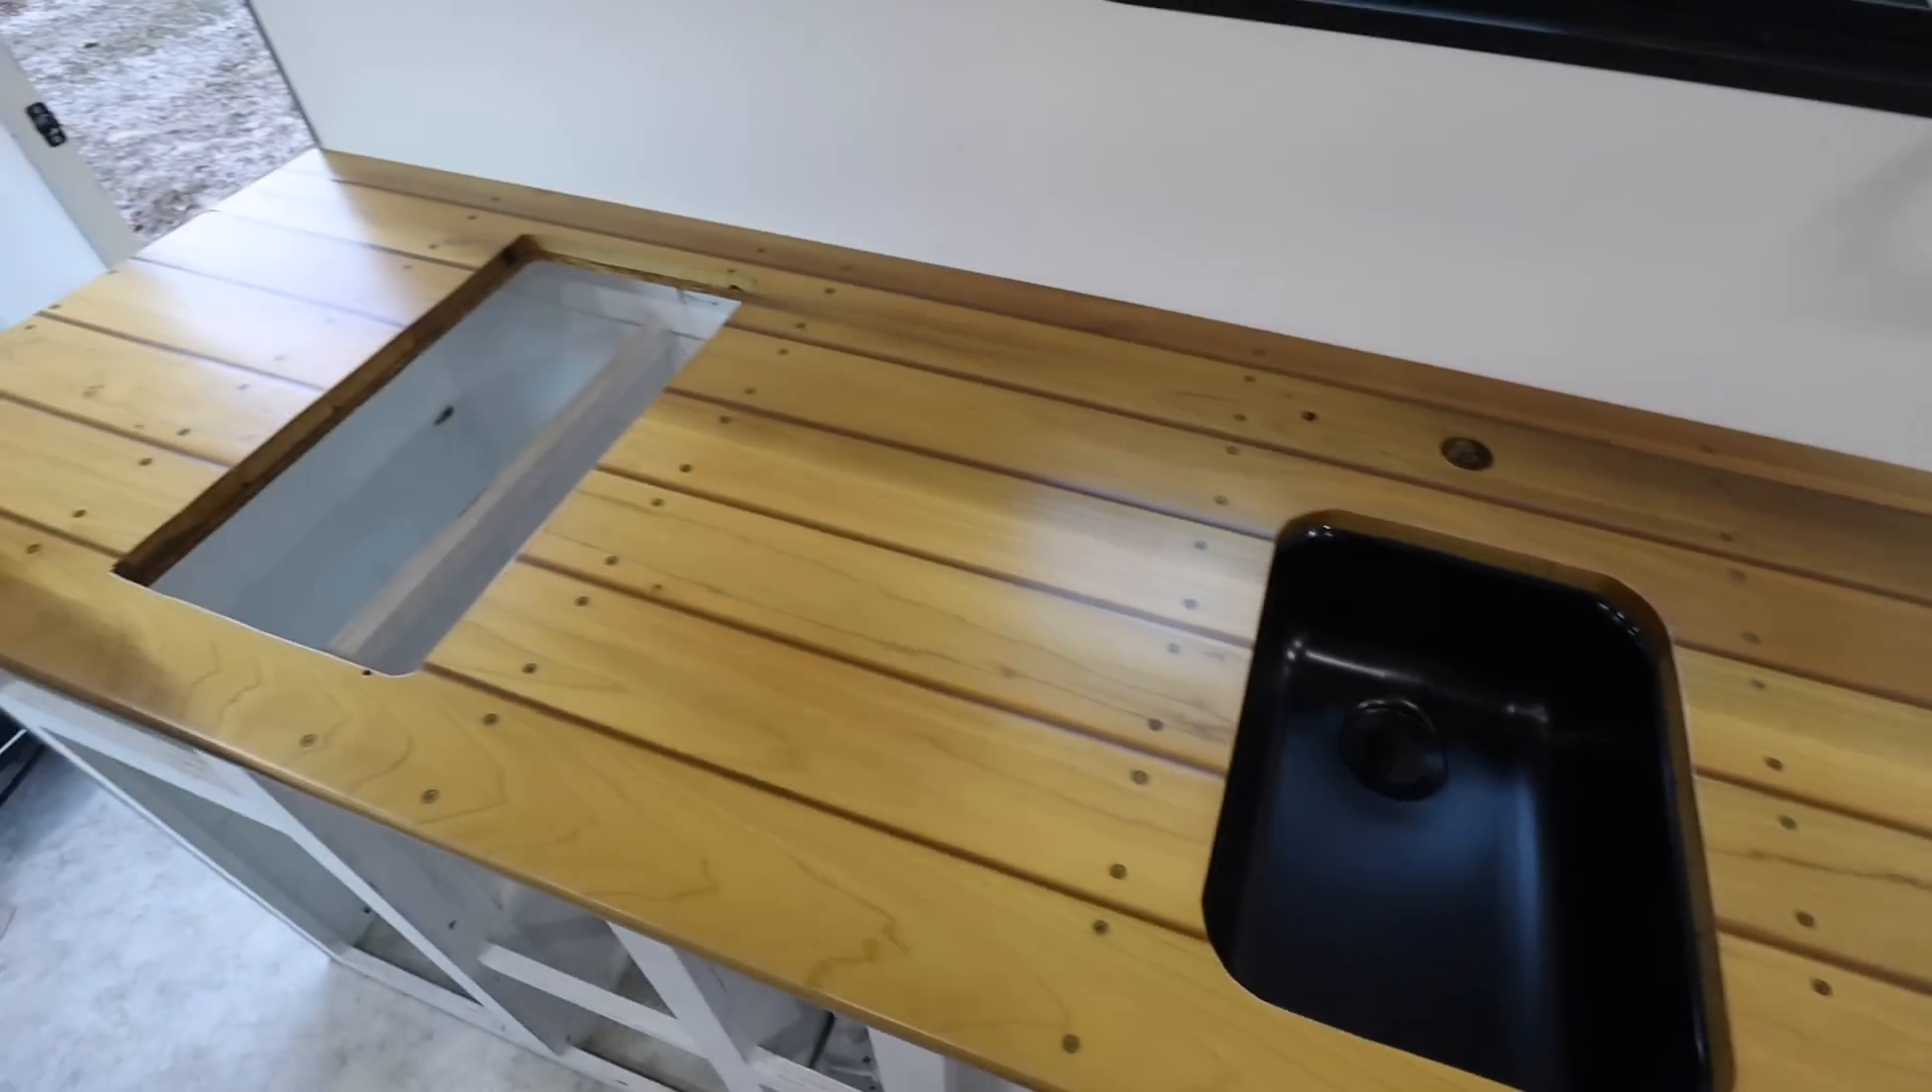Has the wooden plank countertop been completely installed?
Yes.